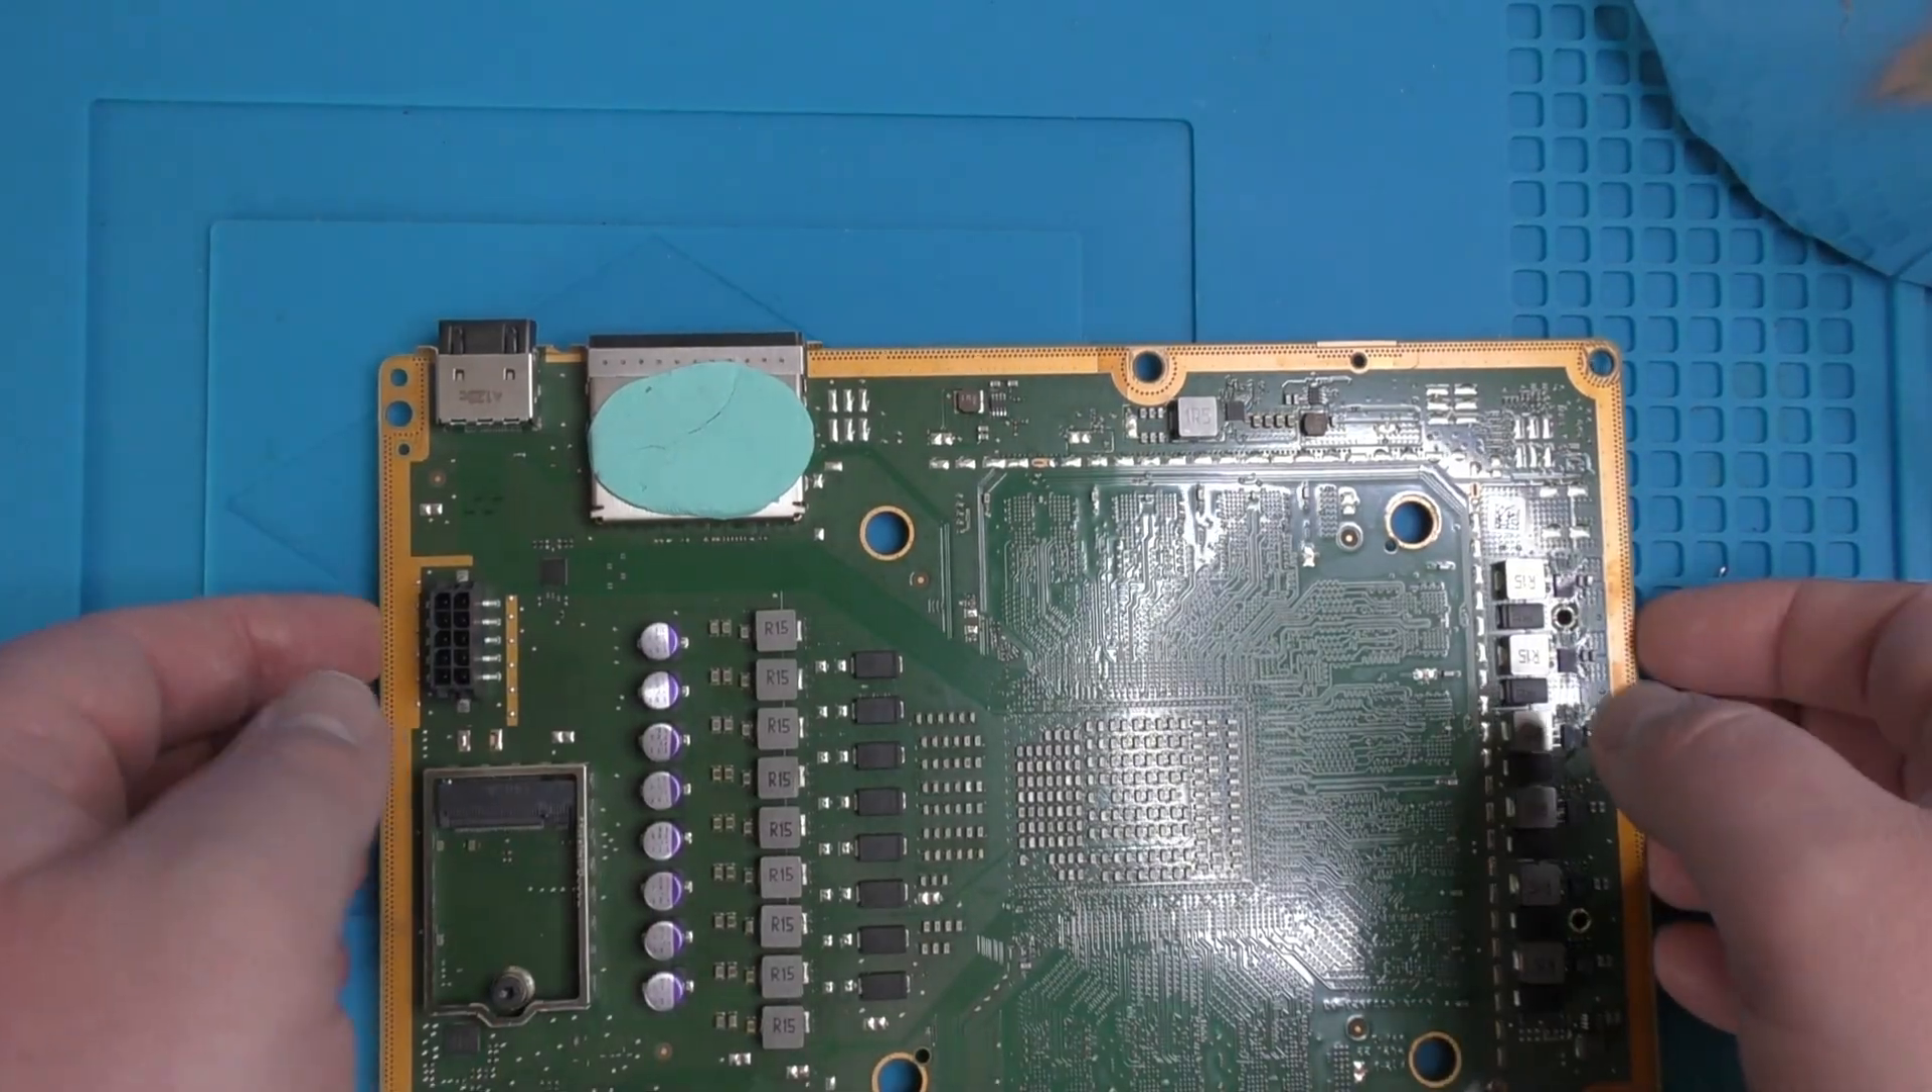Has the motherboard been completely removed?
Yes.